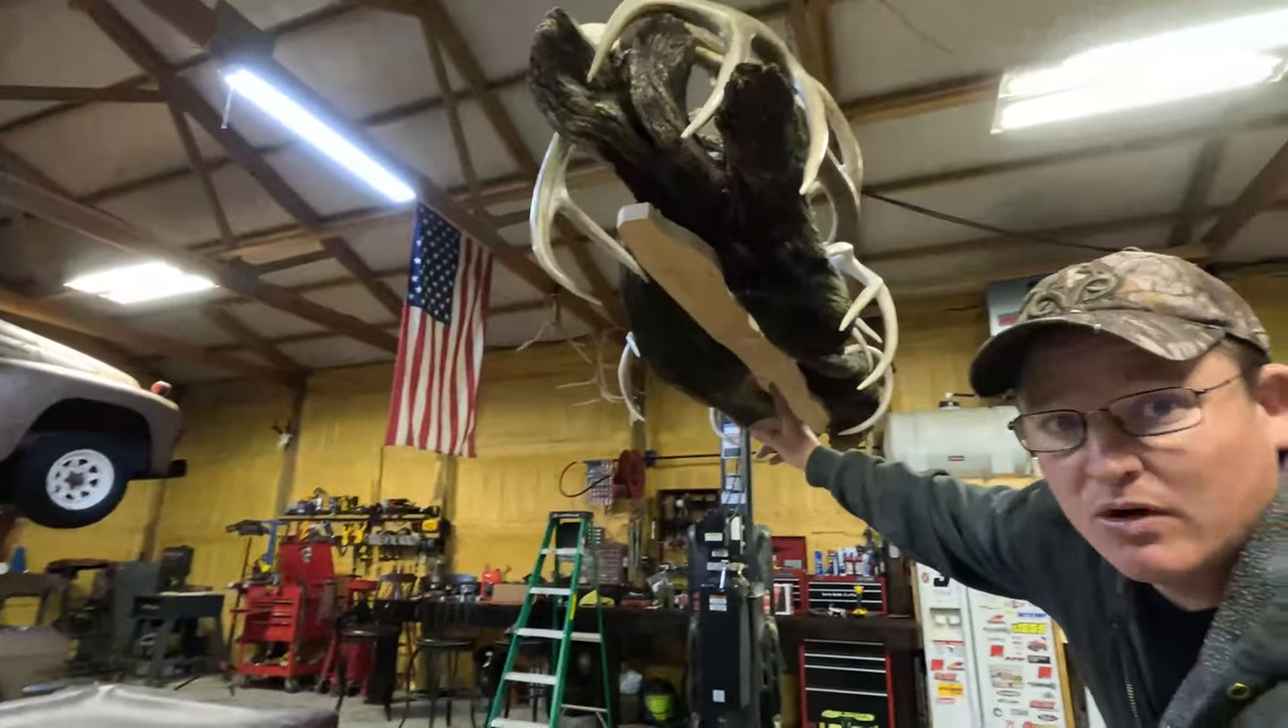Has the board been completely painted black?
No.